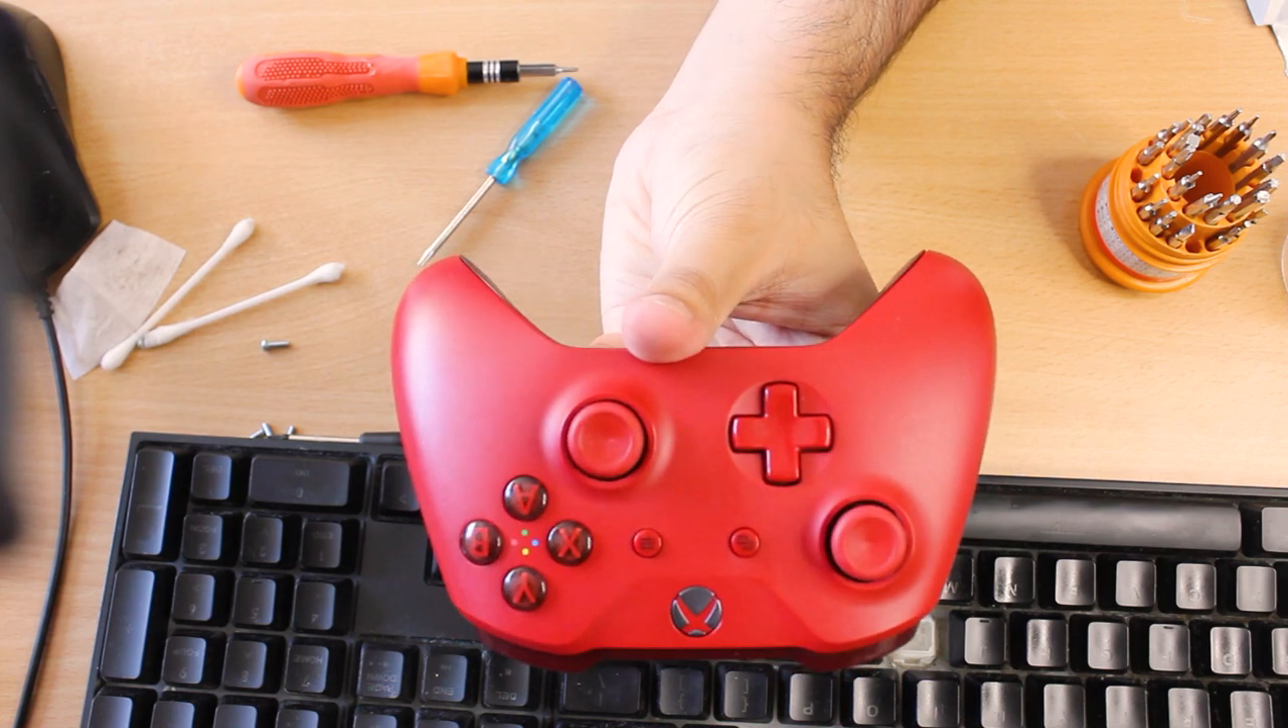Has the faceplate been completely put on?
Yes.